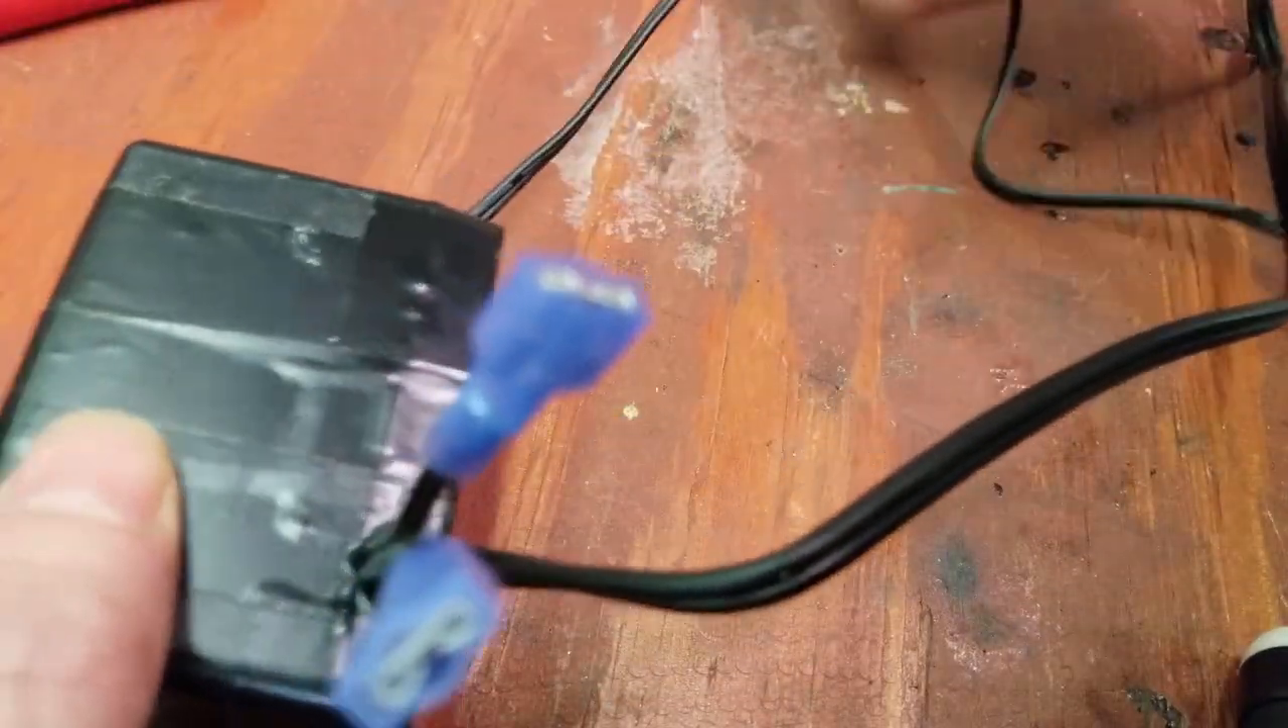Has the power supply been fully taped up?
Yes.